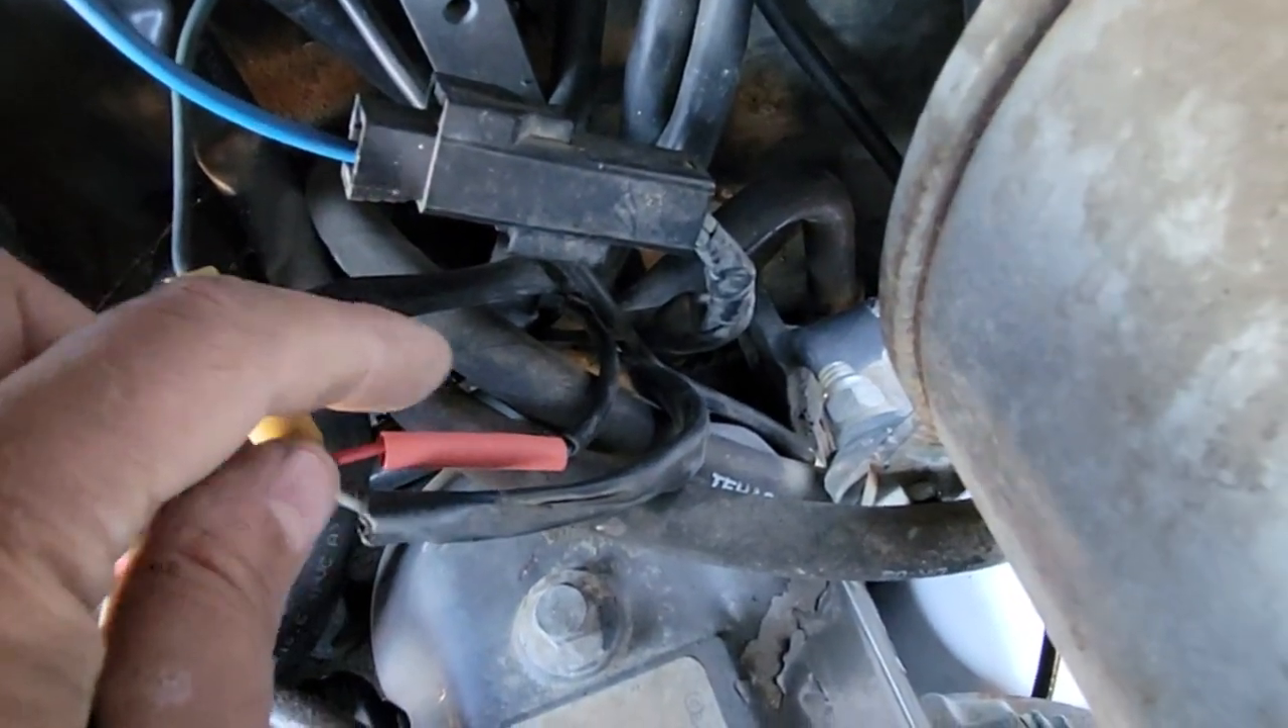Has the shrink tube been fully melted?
No.